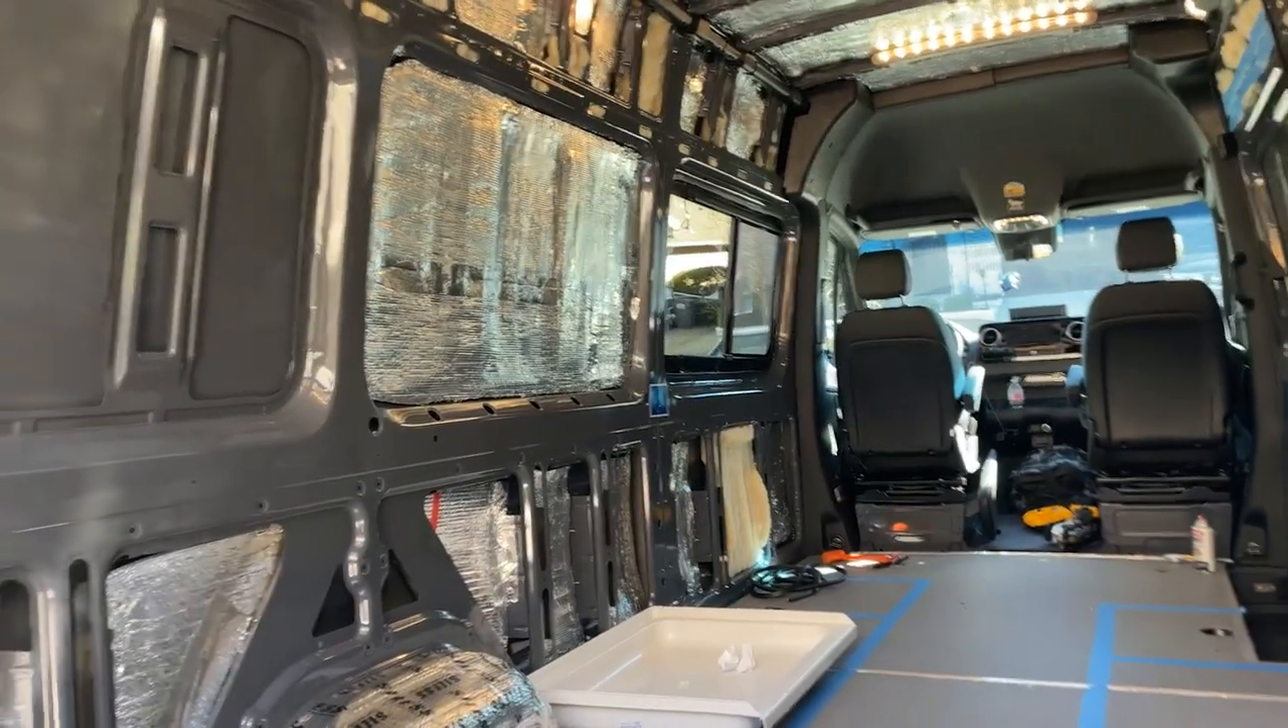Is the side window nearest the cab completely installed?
Yes.